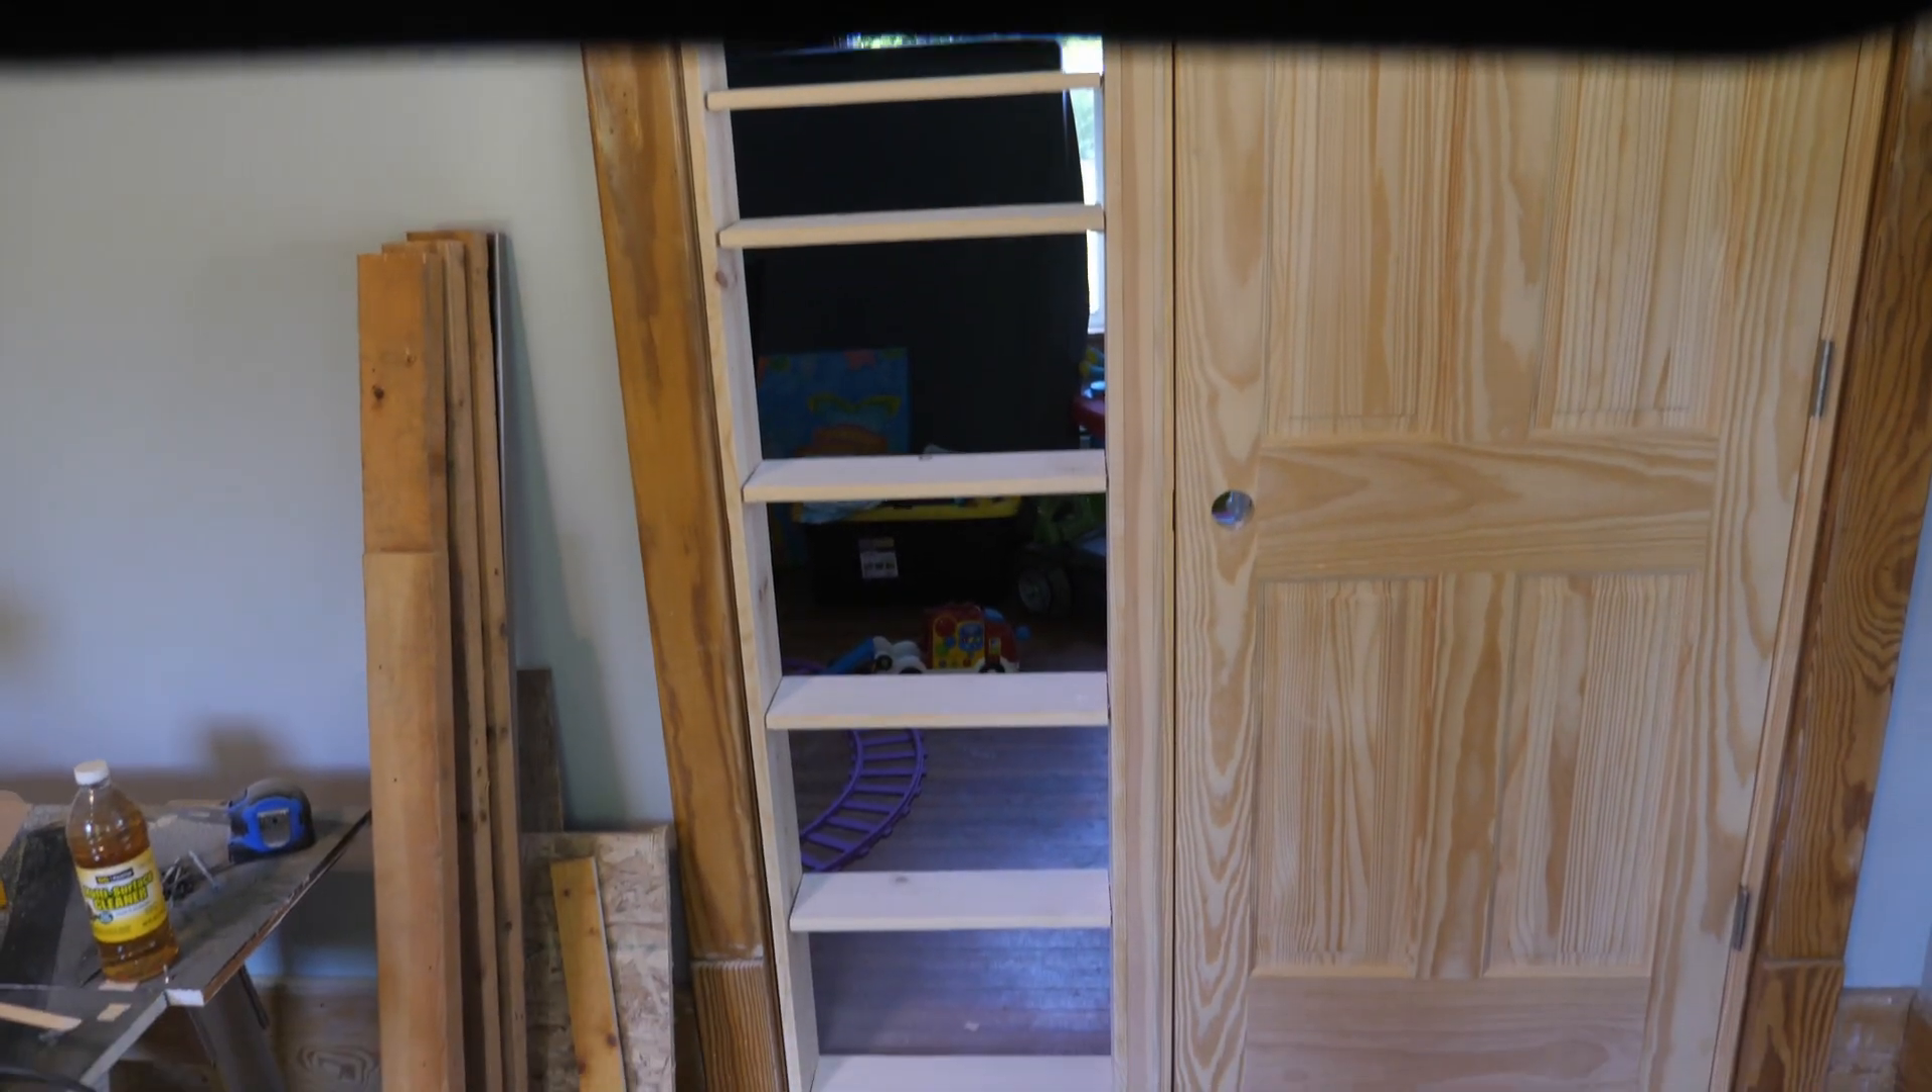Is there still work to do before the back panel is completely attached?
Yes.